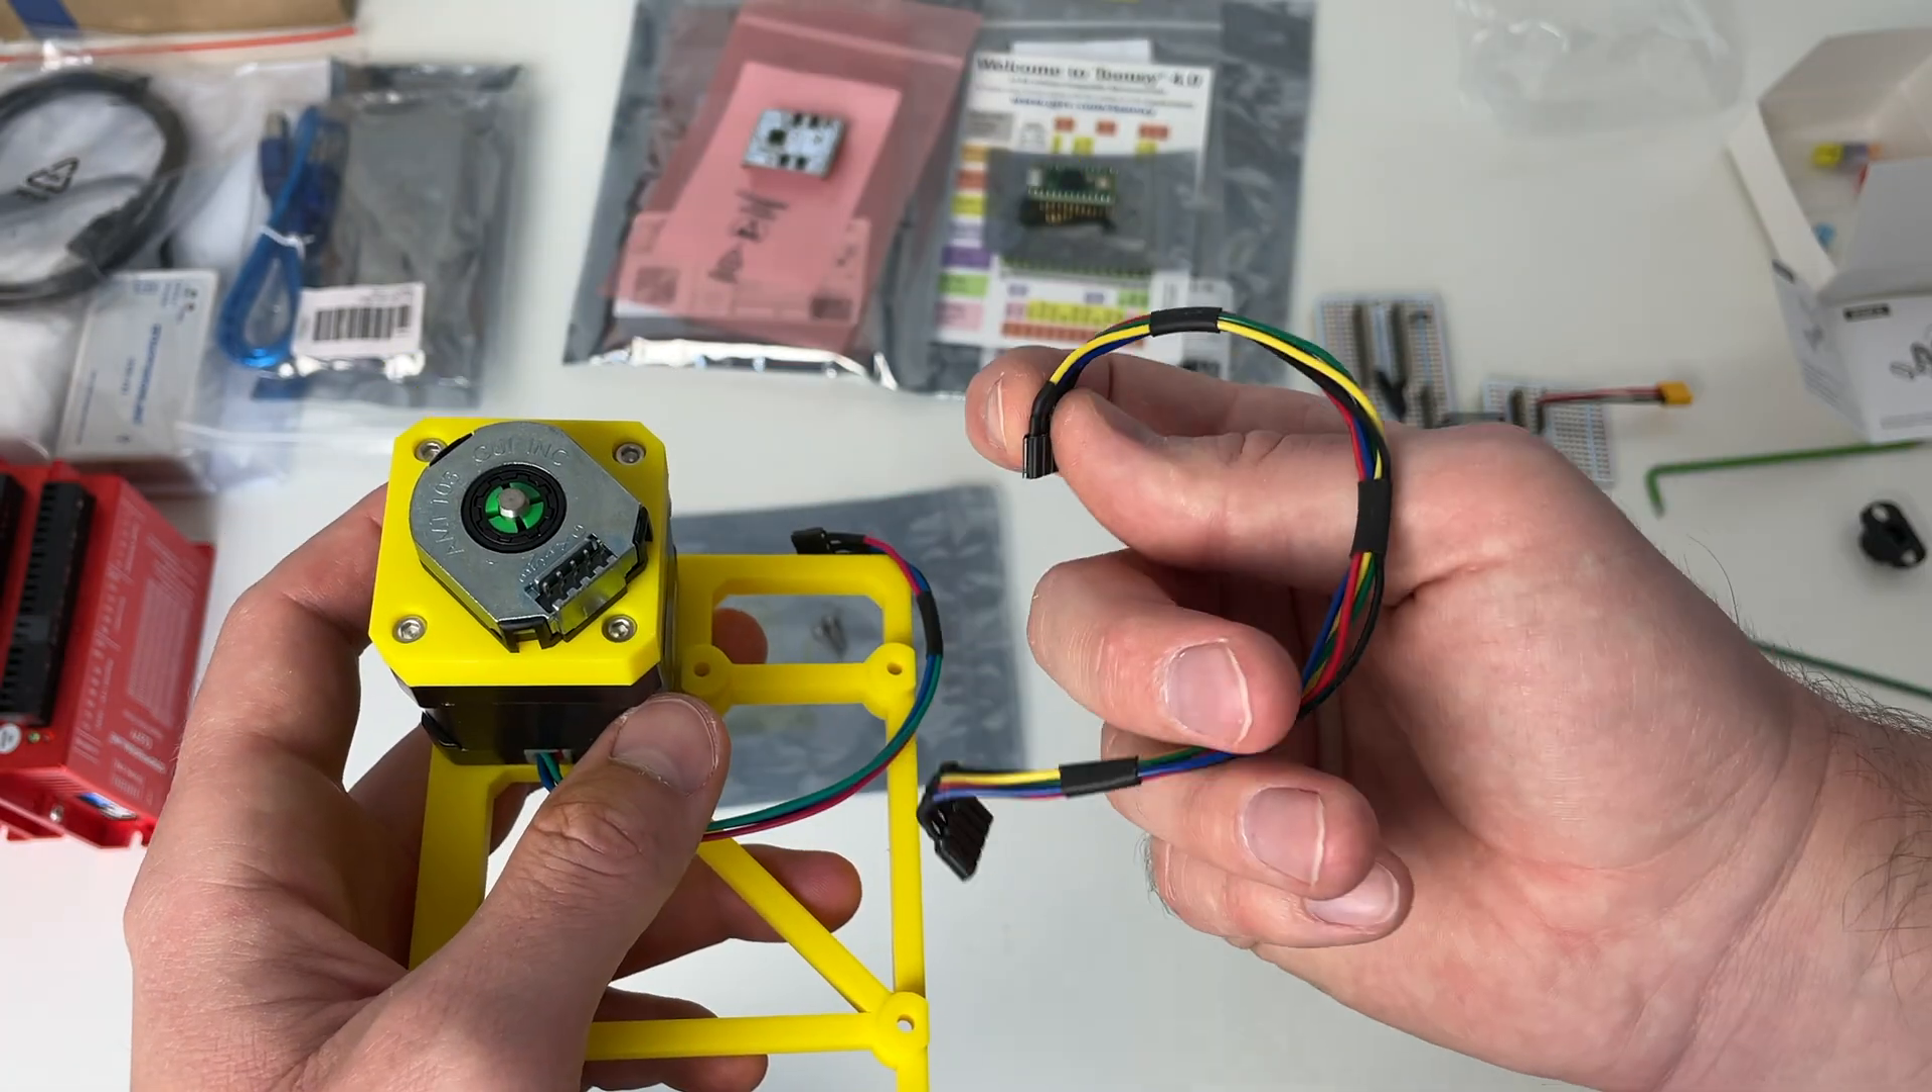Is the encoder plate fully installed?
Yes.